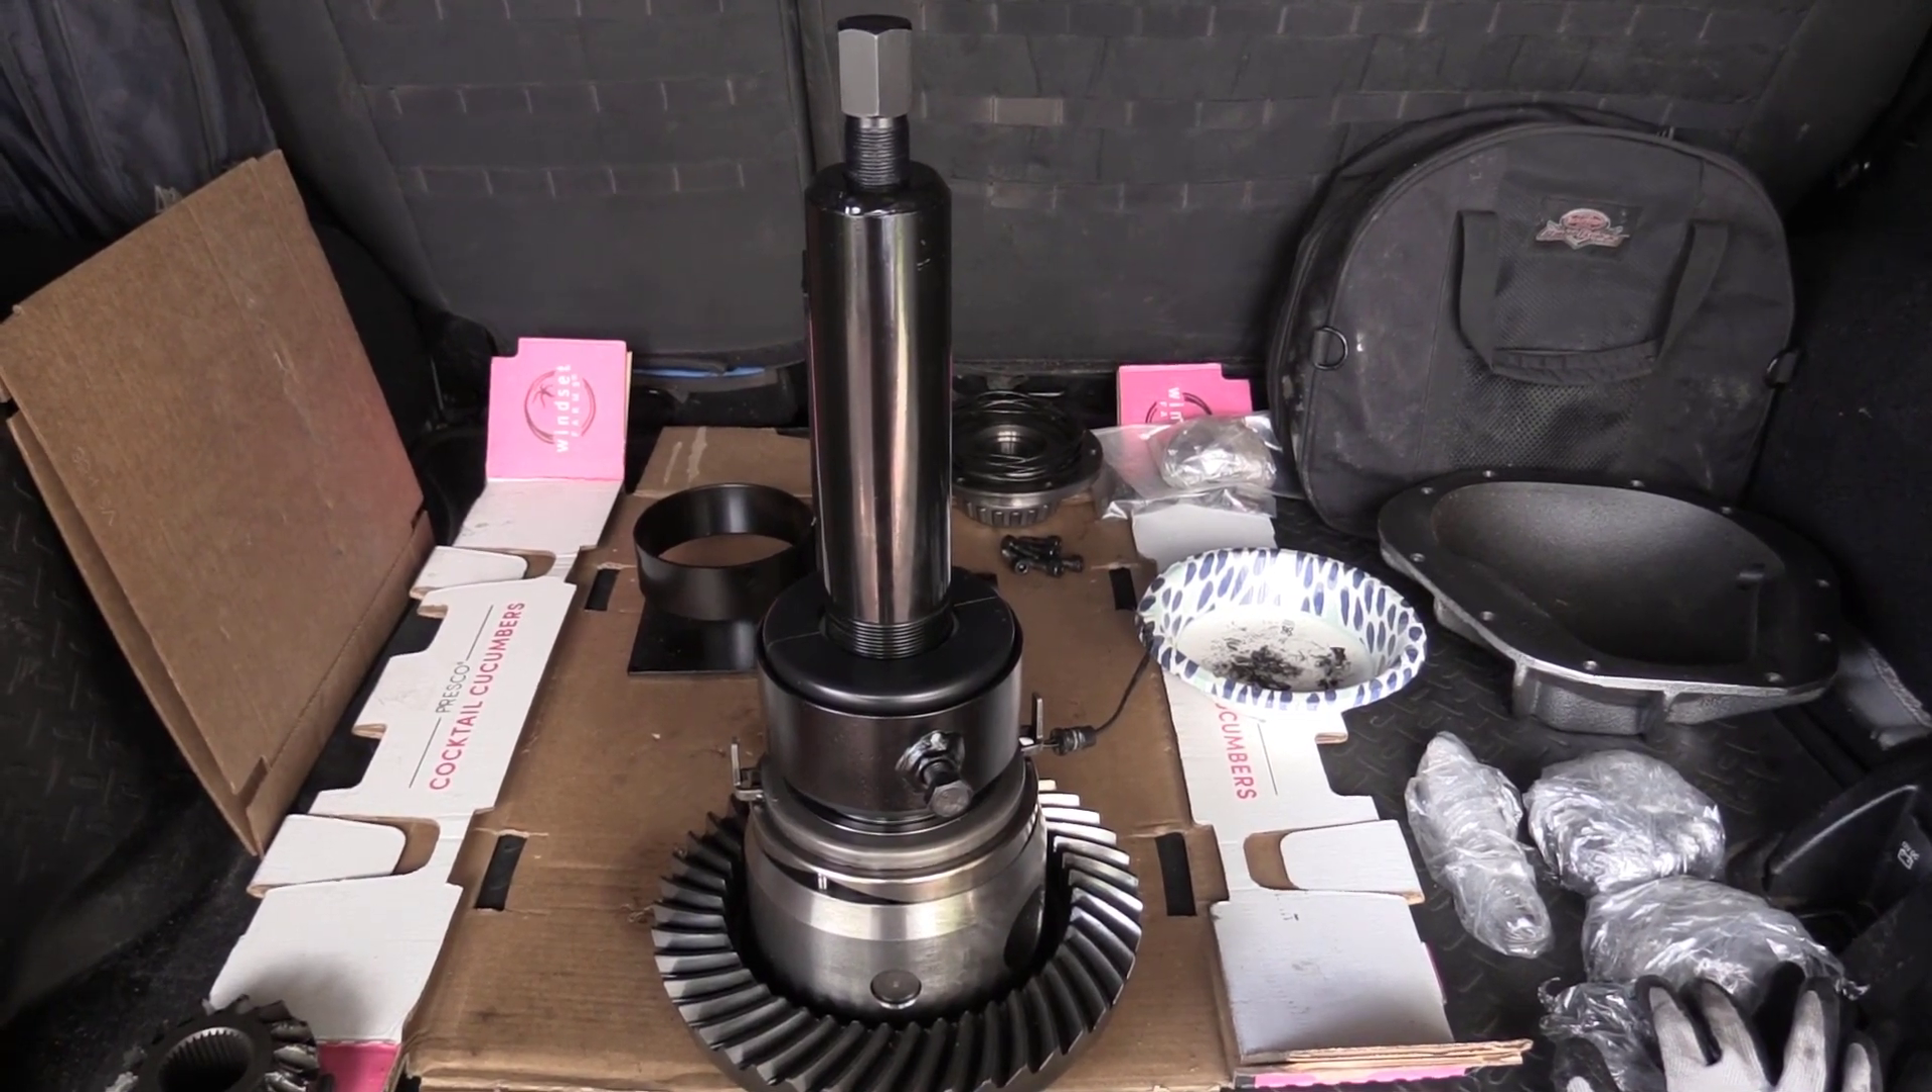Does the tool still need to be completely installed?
No.